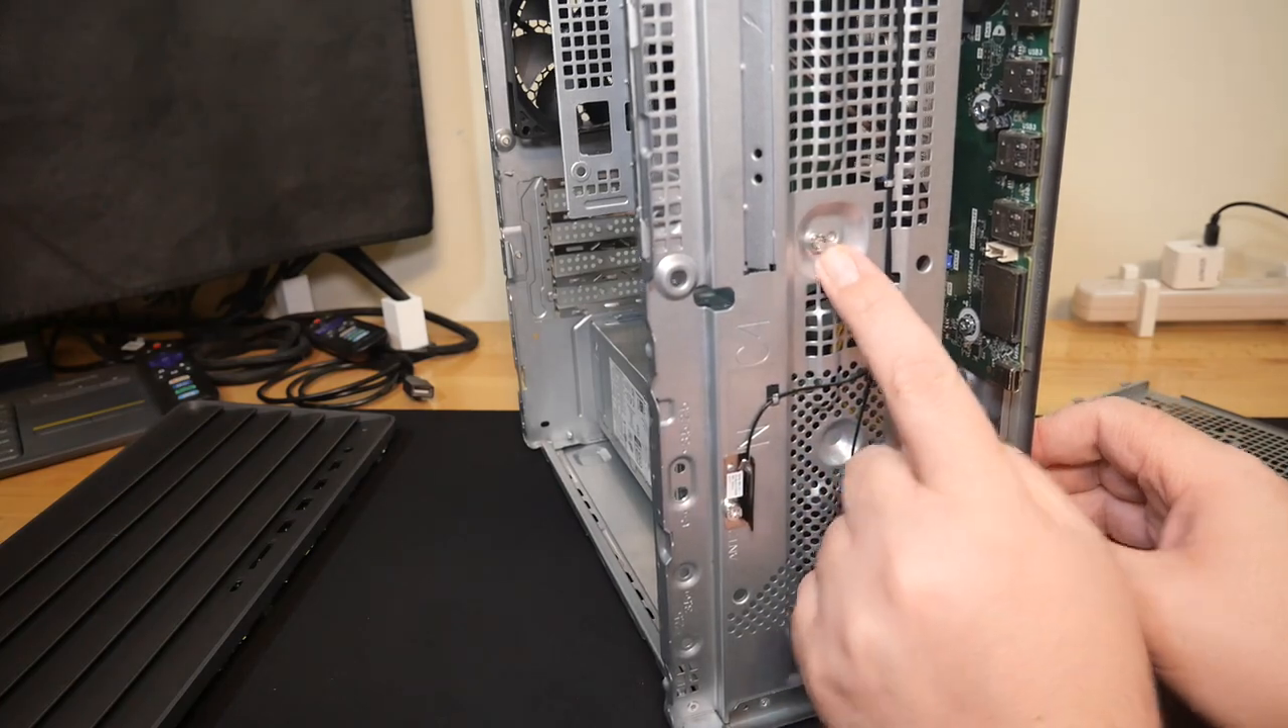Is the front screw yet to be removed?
Yes.